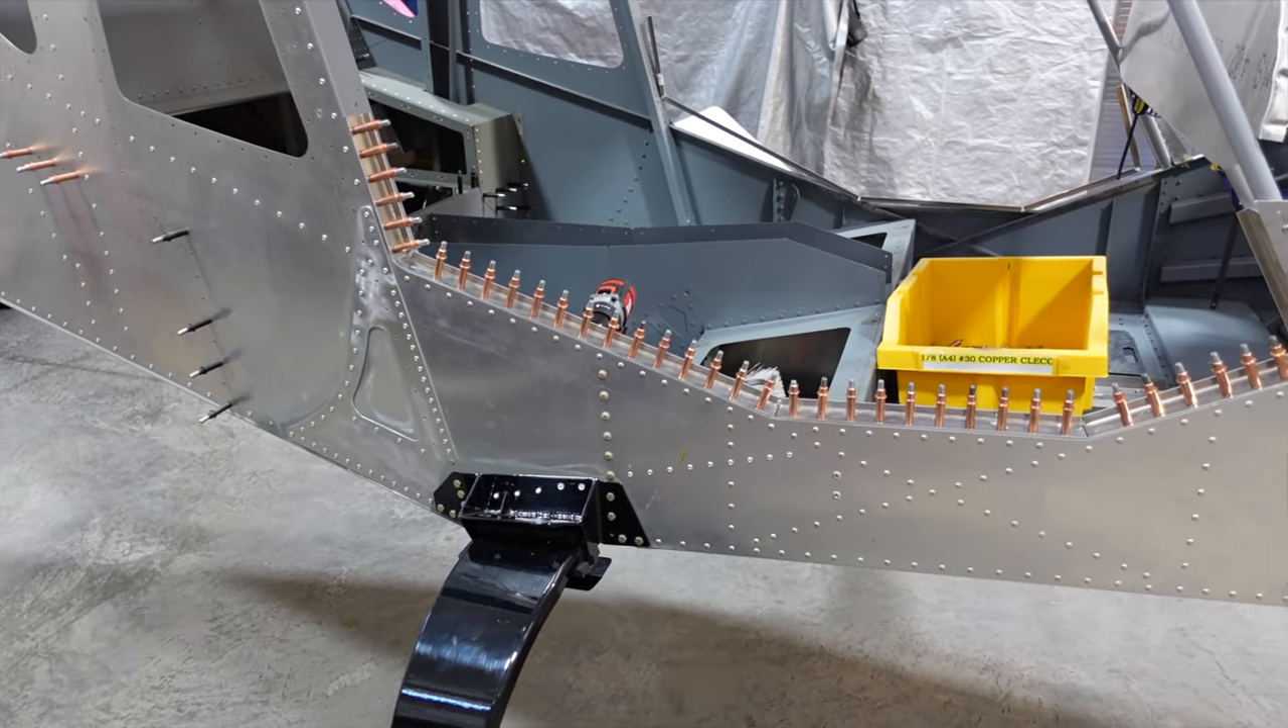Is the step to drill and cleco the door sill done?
Yes.